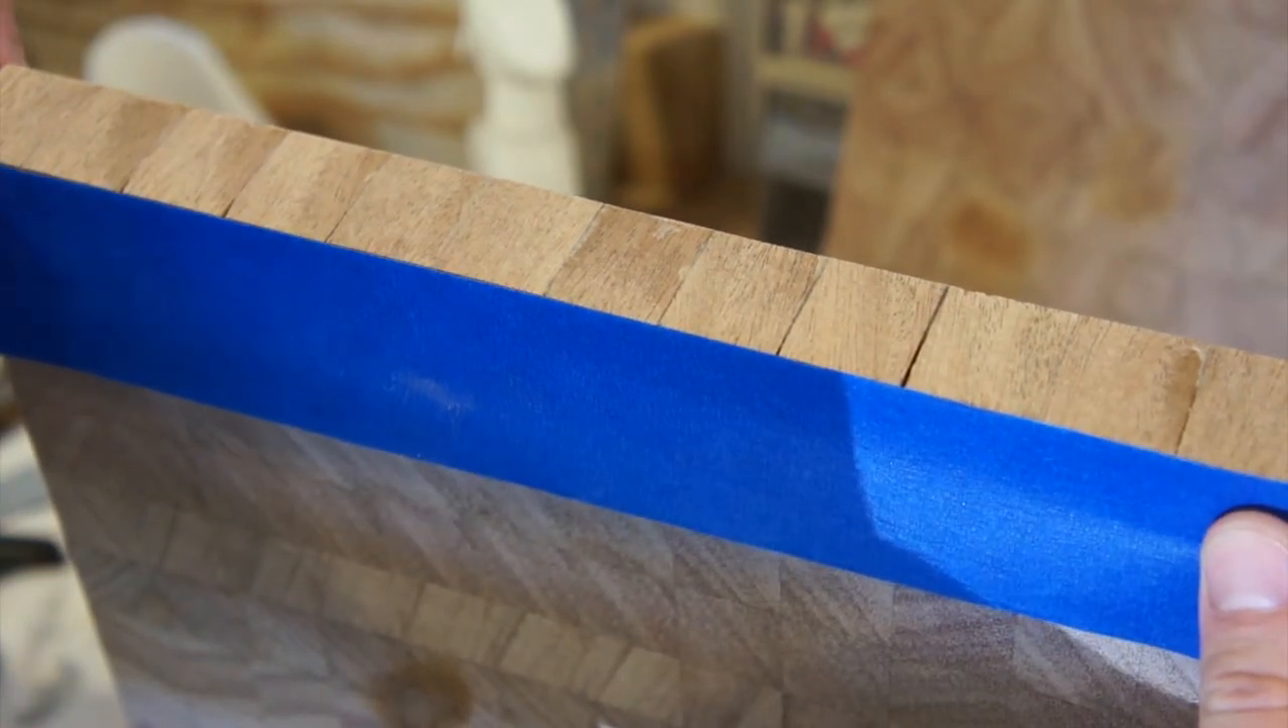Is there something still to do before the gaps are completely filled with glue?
Yes.